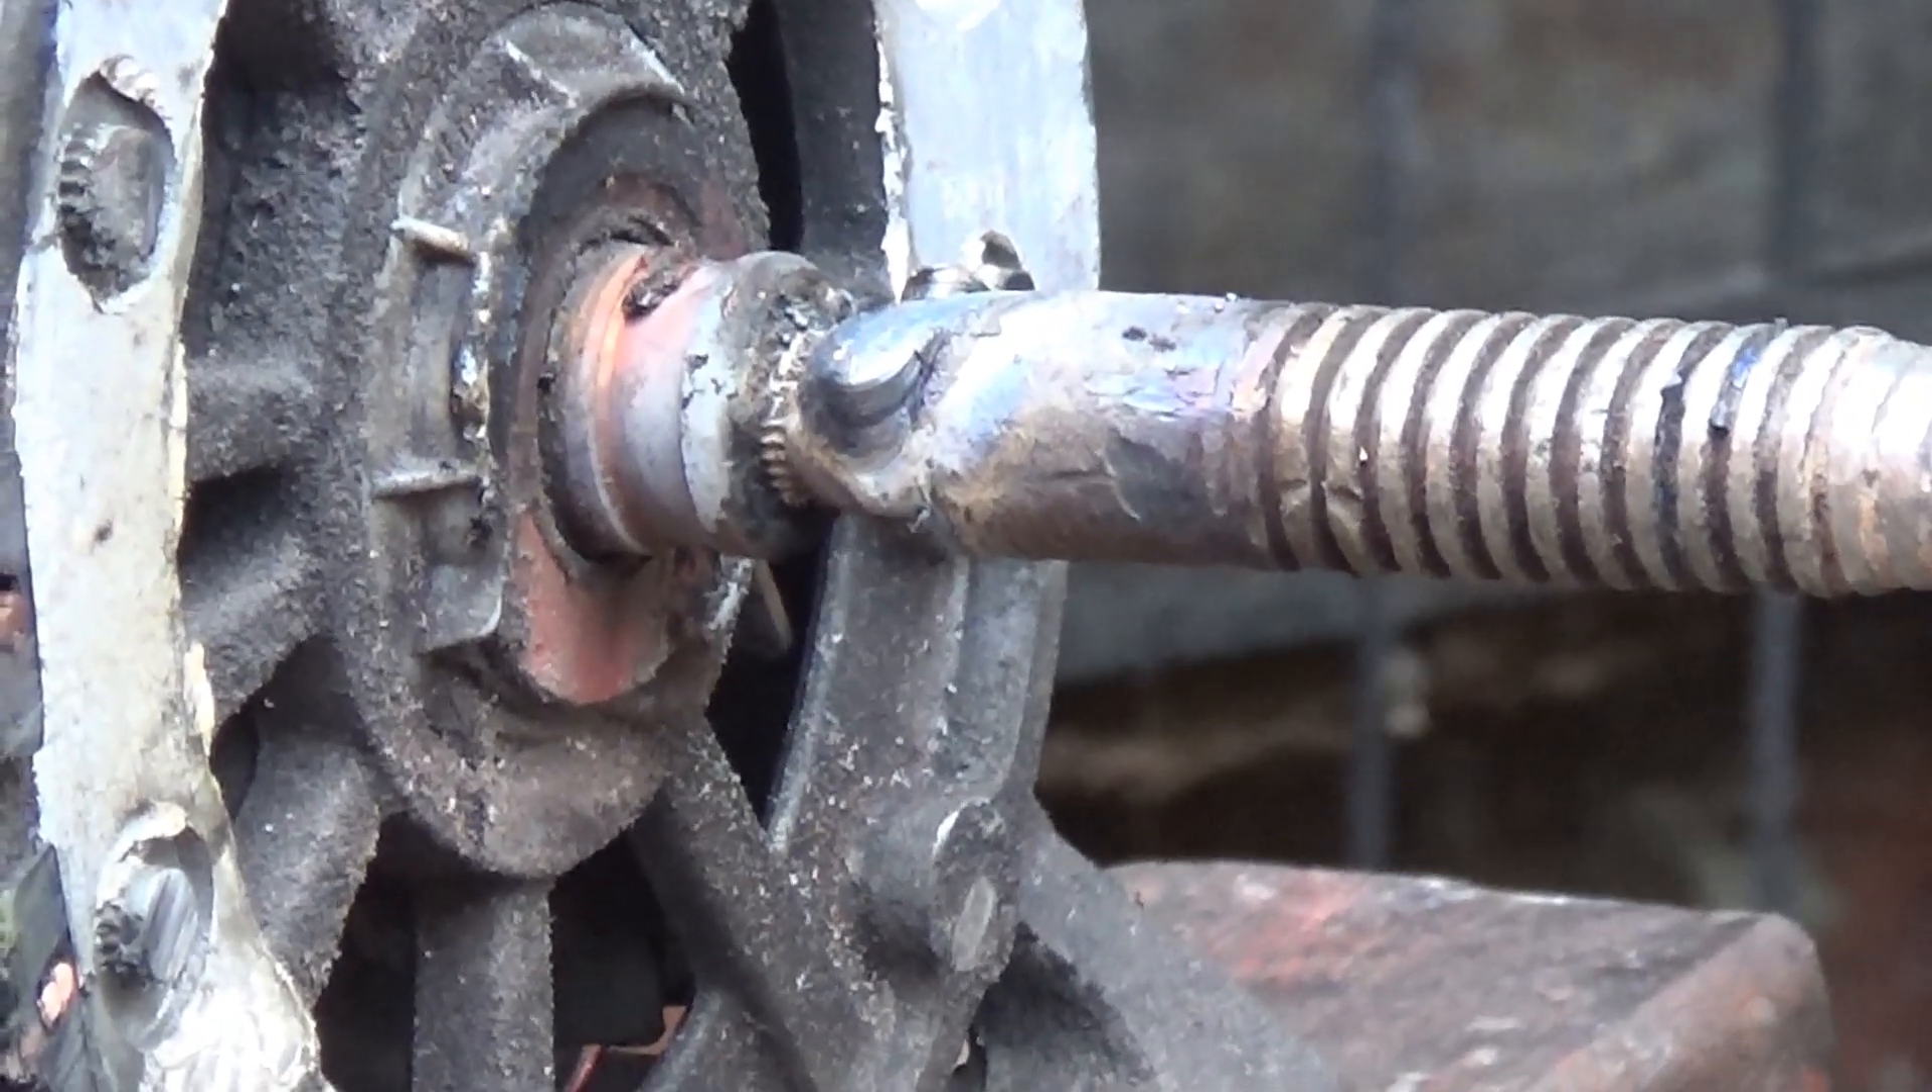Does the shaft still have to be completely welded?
No.